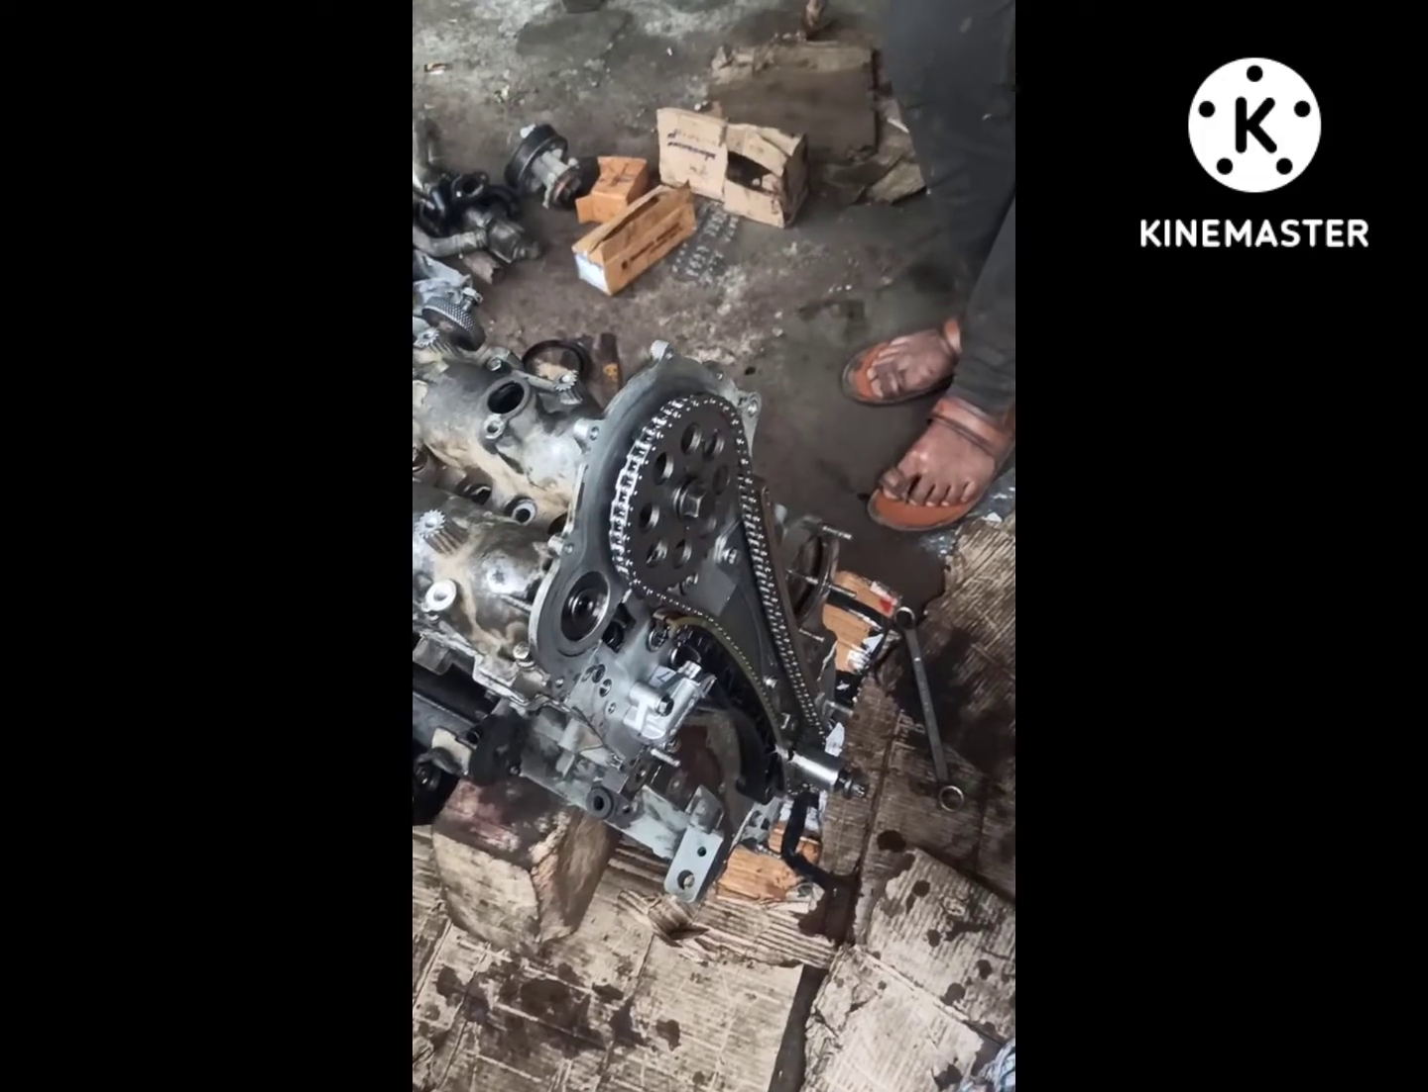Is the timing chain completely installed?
Yes.